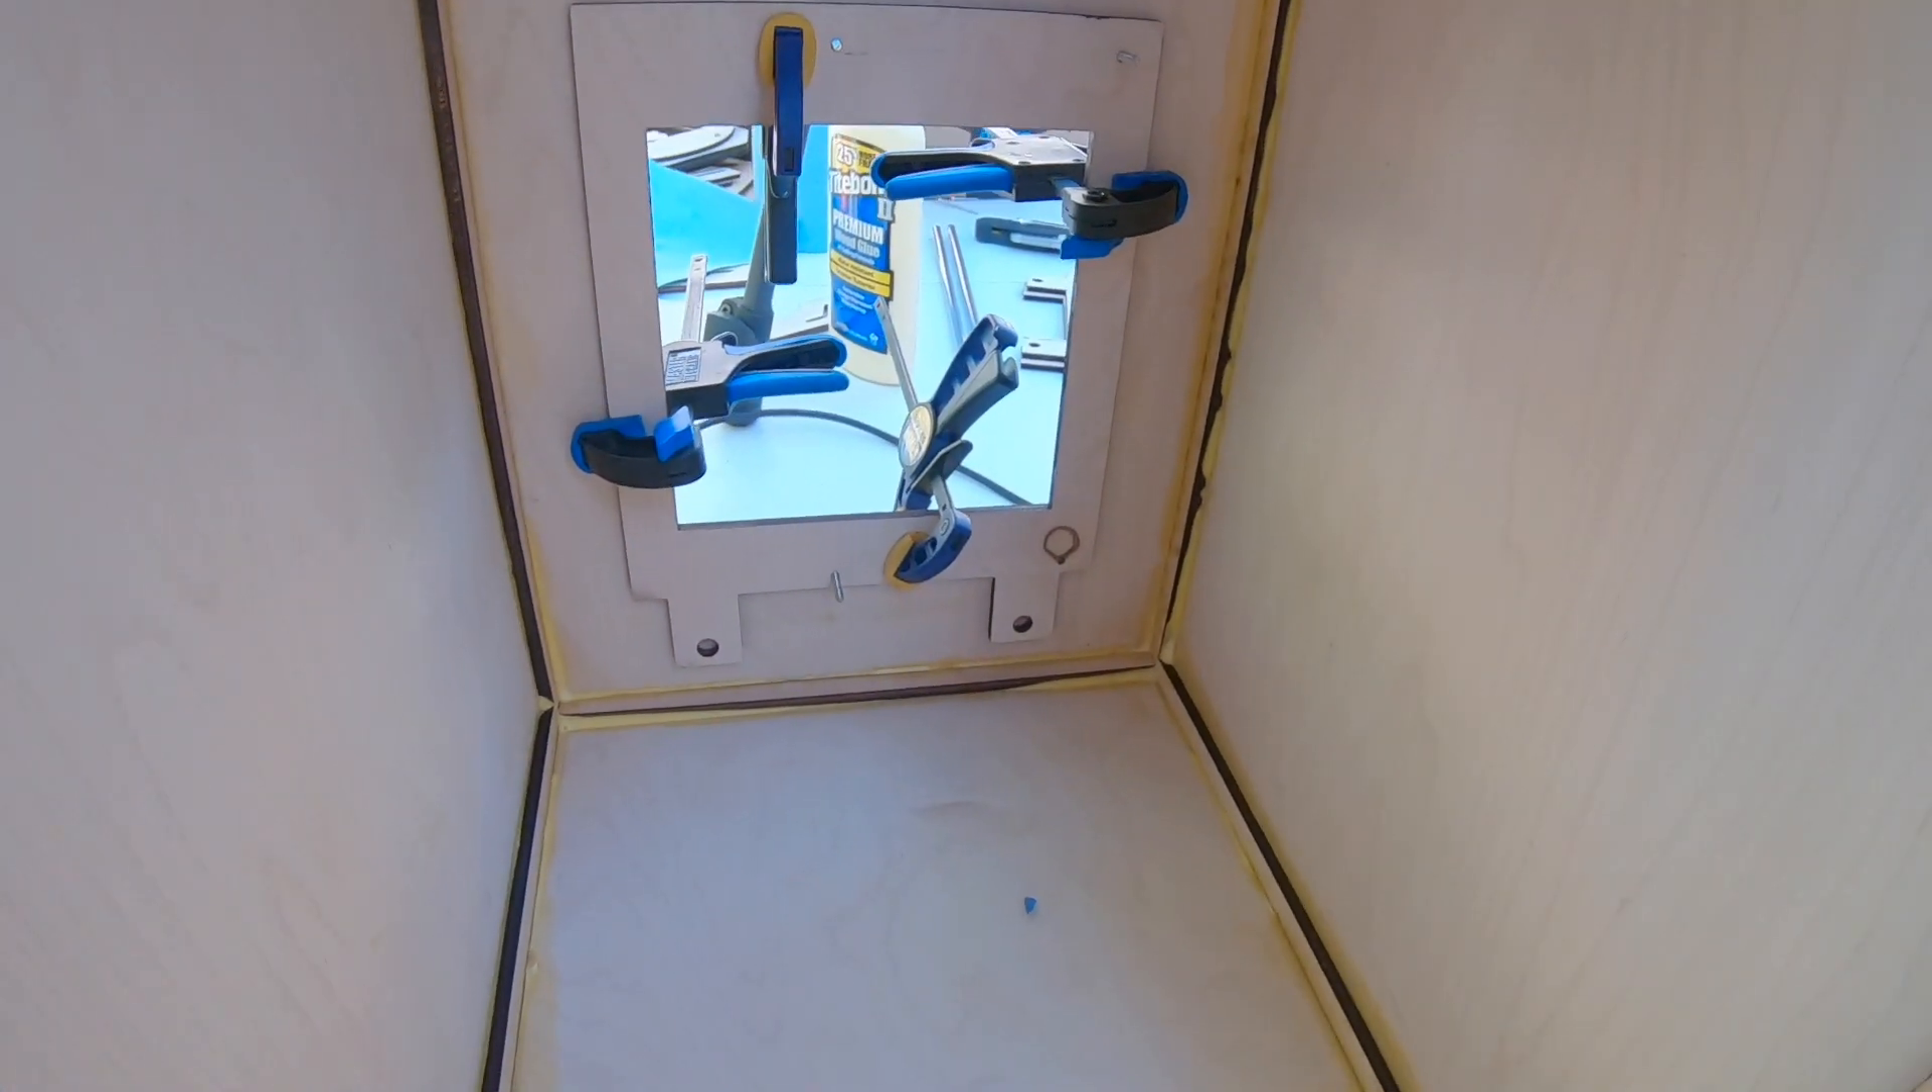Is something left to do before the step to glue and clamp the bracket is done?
No.